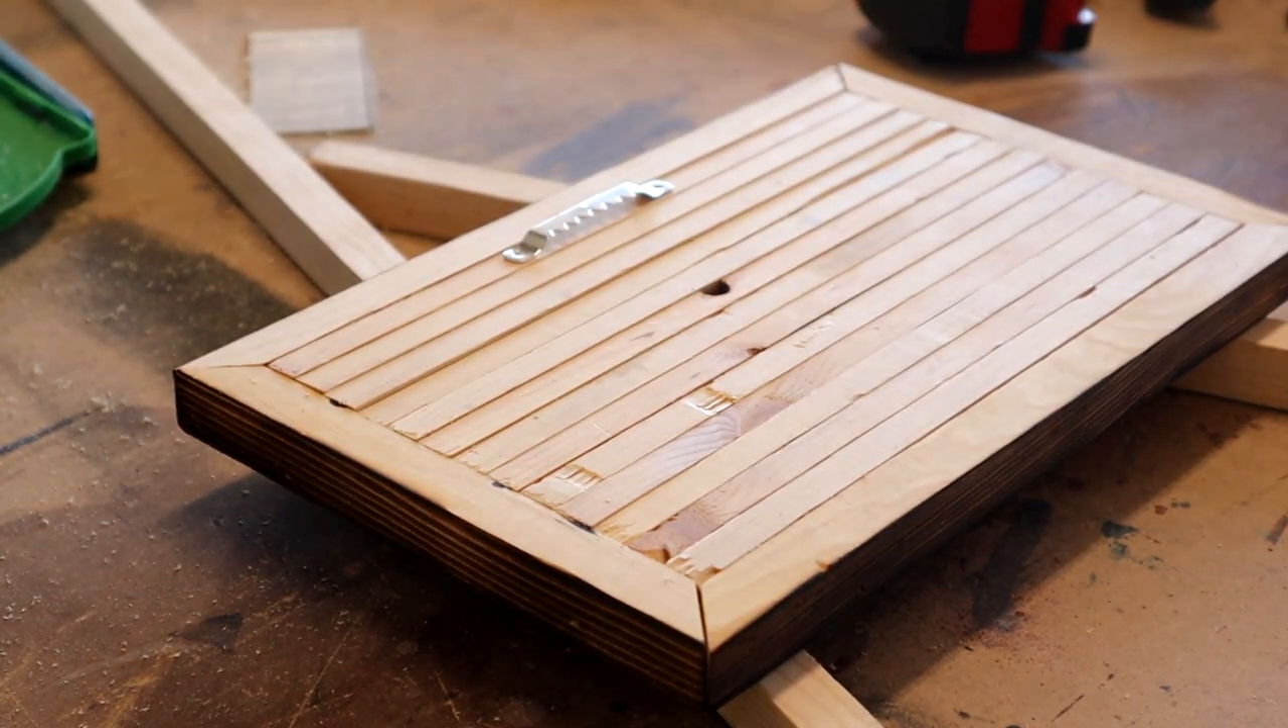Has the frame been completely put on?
Yes.